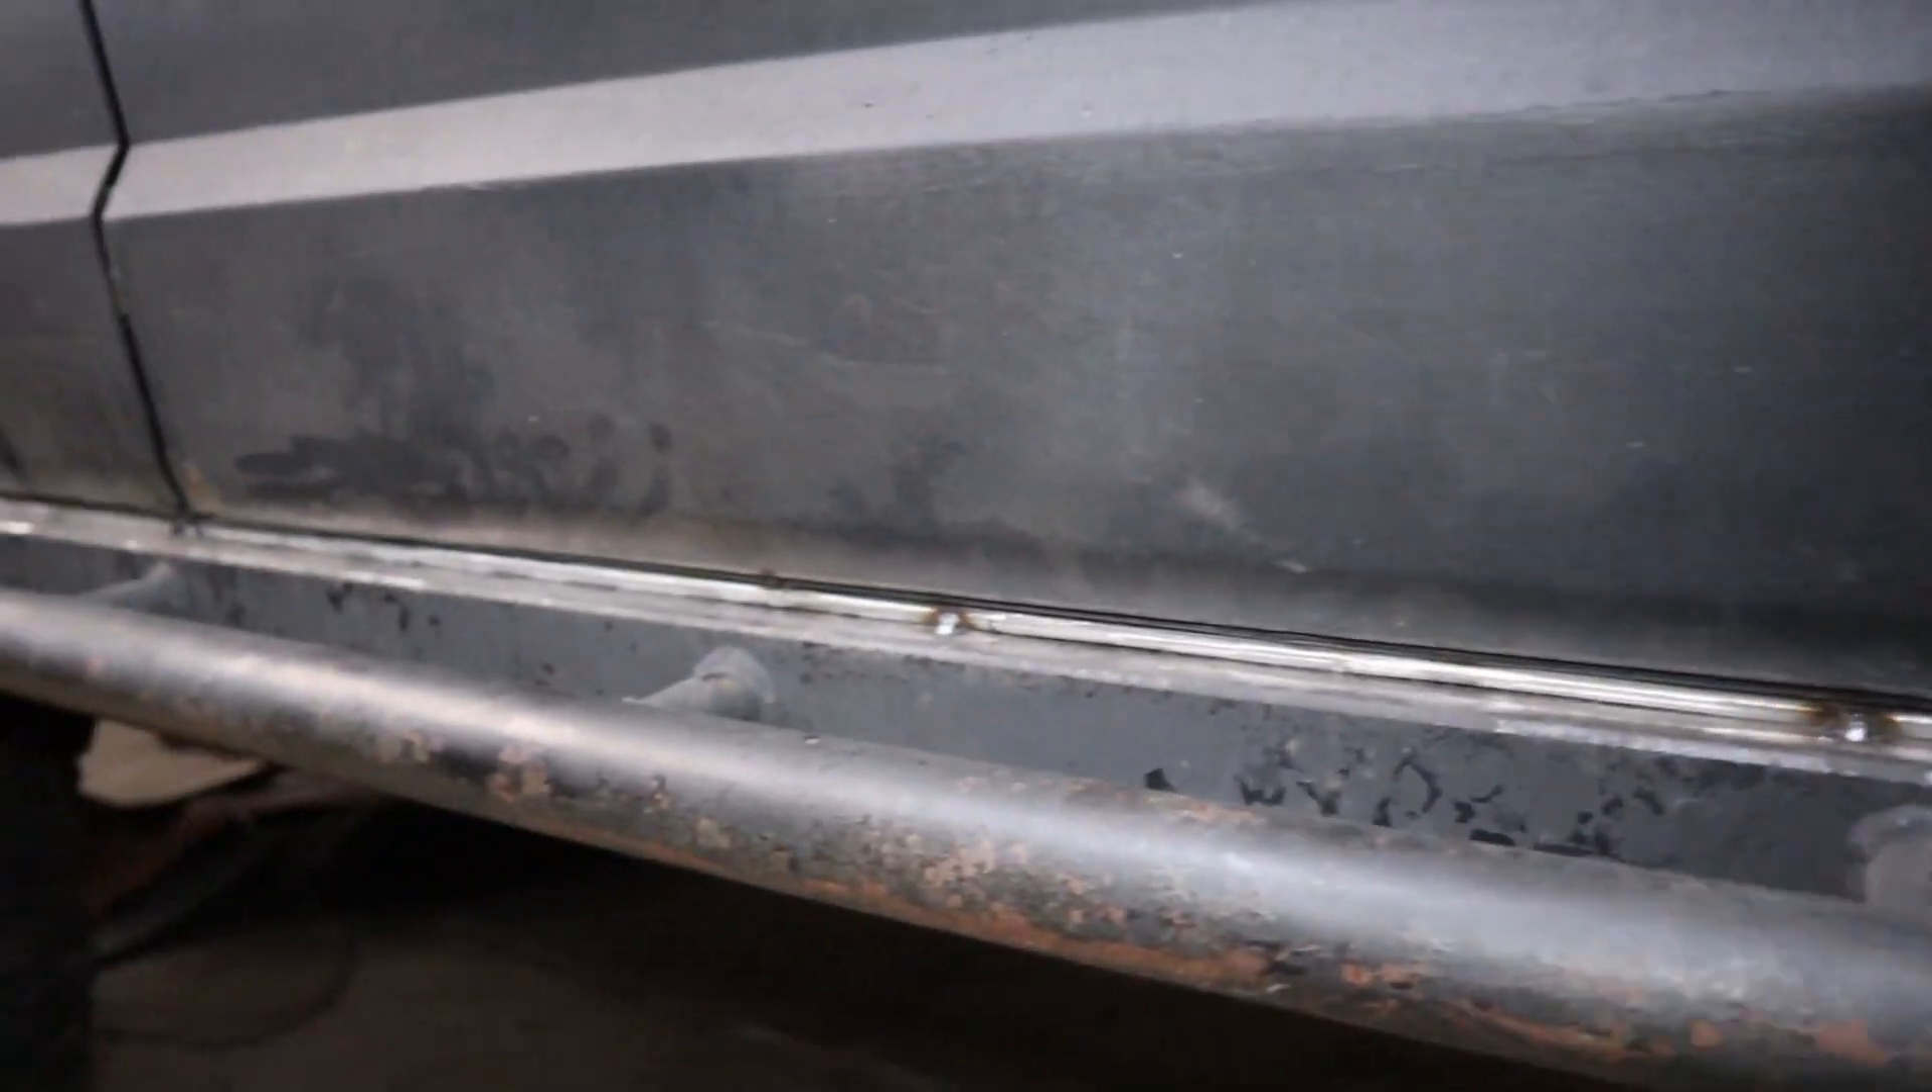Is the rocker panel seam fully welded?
No.